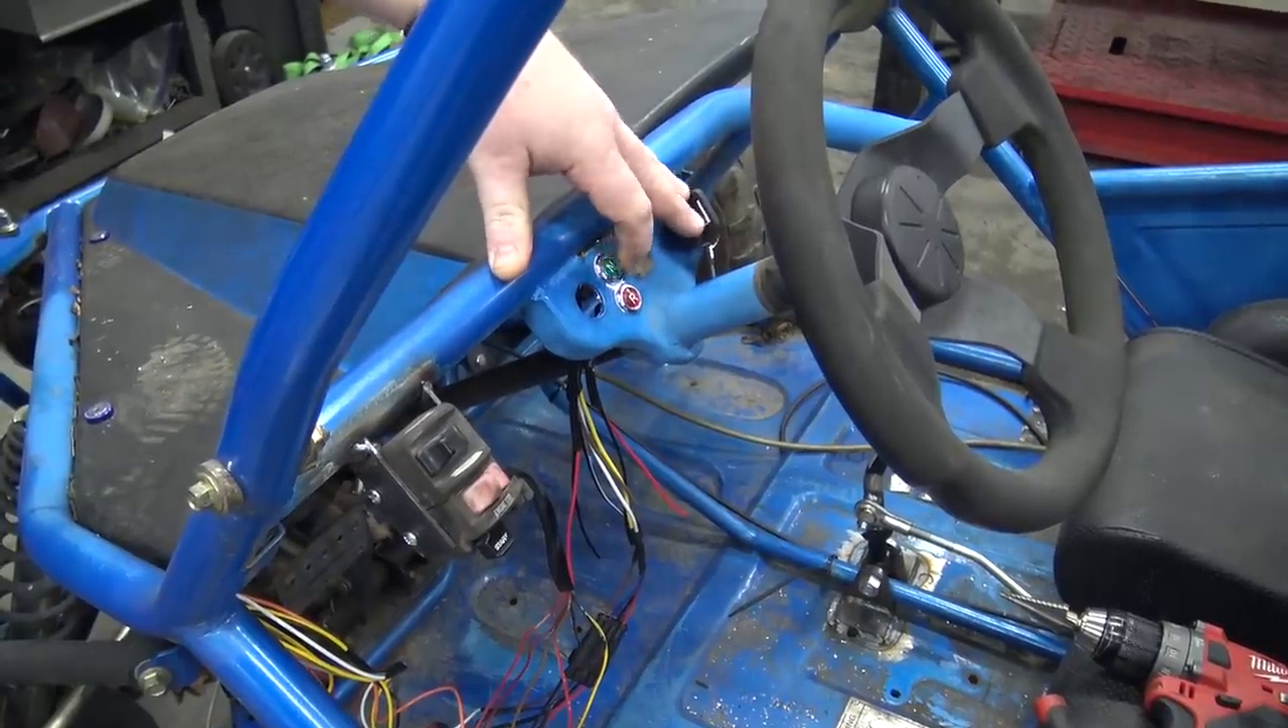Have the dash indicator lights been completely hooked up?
No.